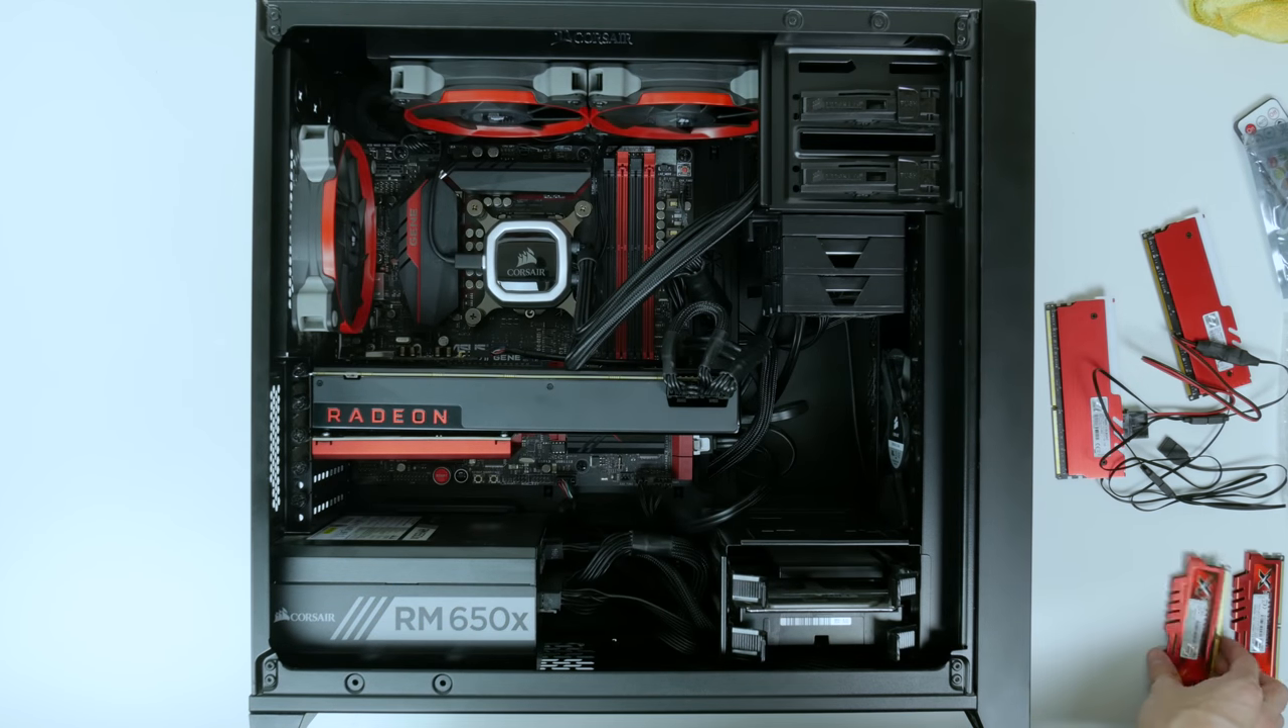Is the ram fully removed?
Yes.